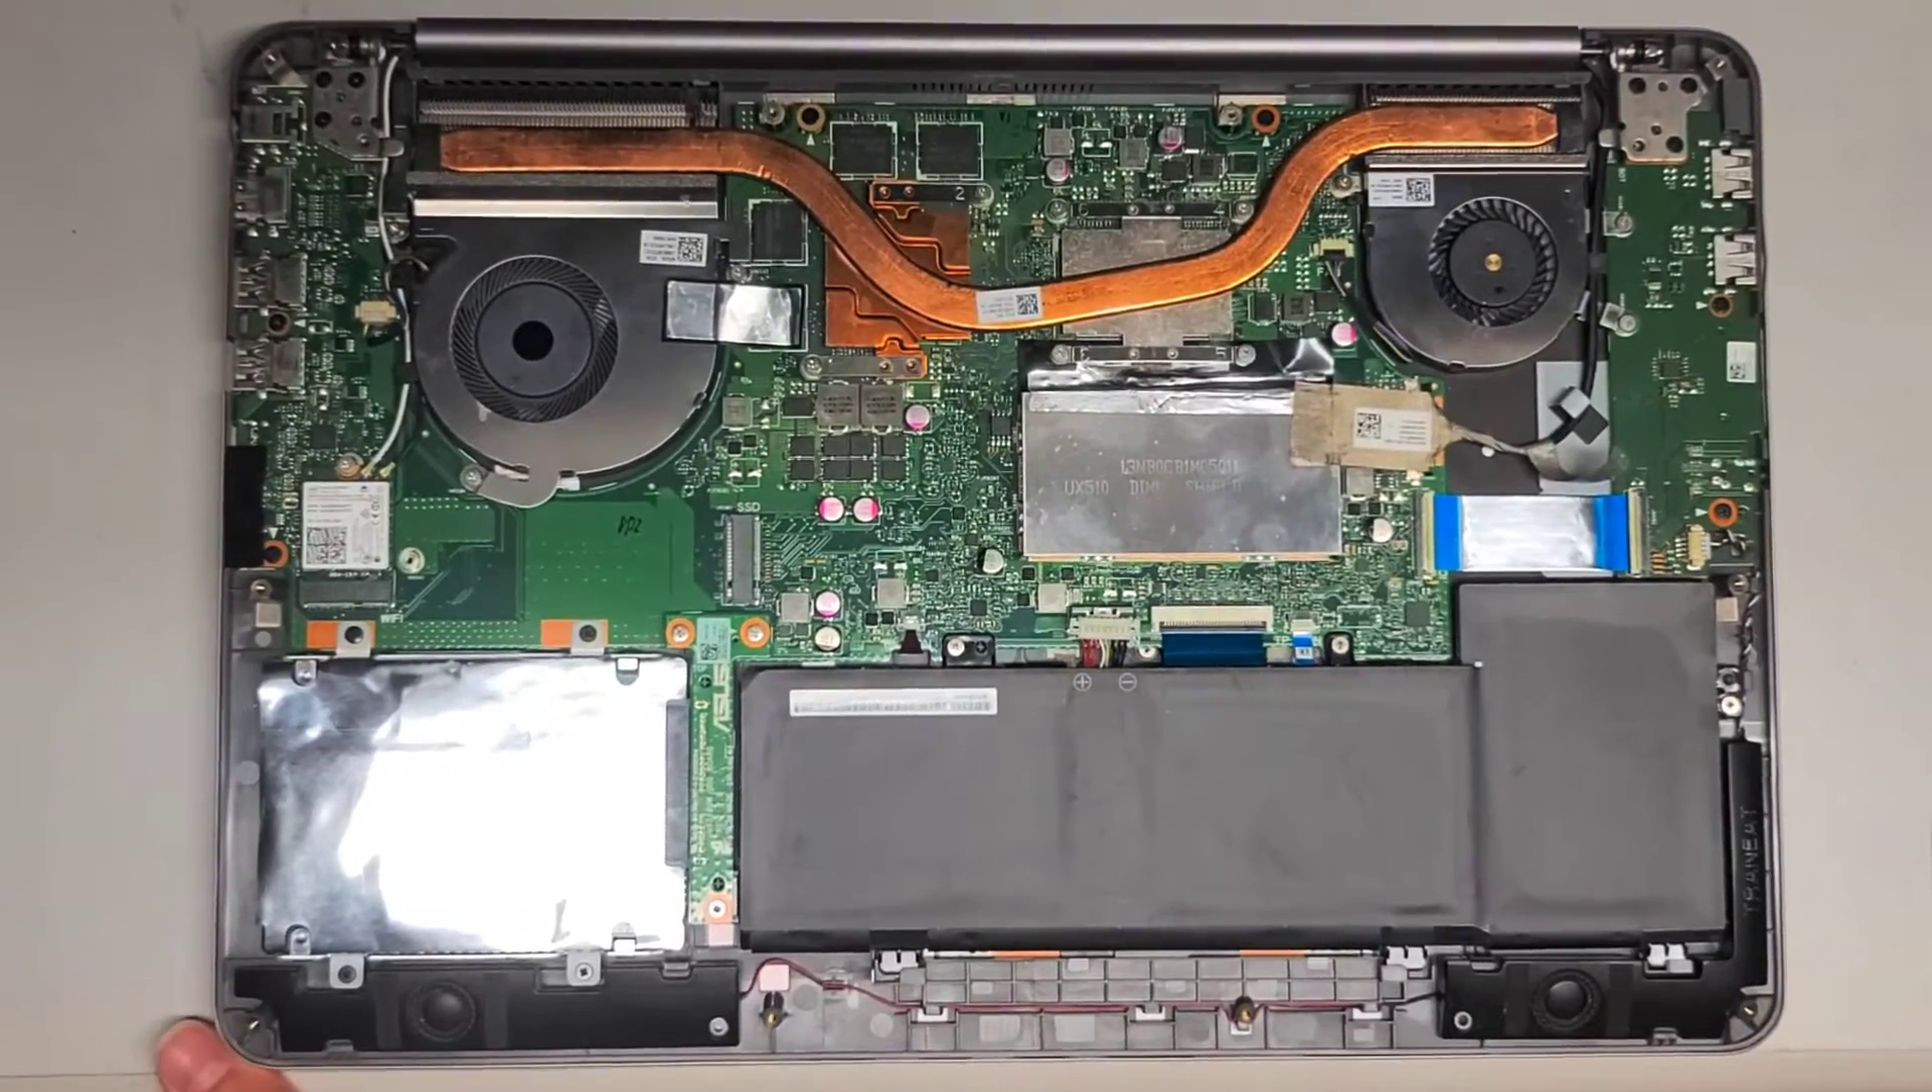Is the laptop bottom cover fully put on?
No.